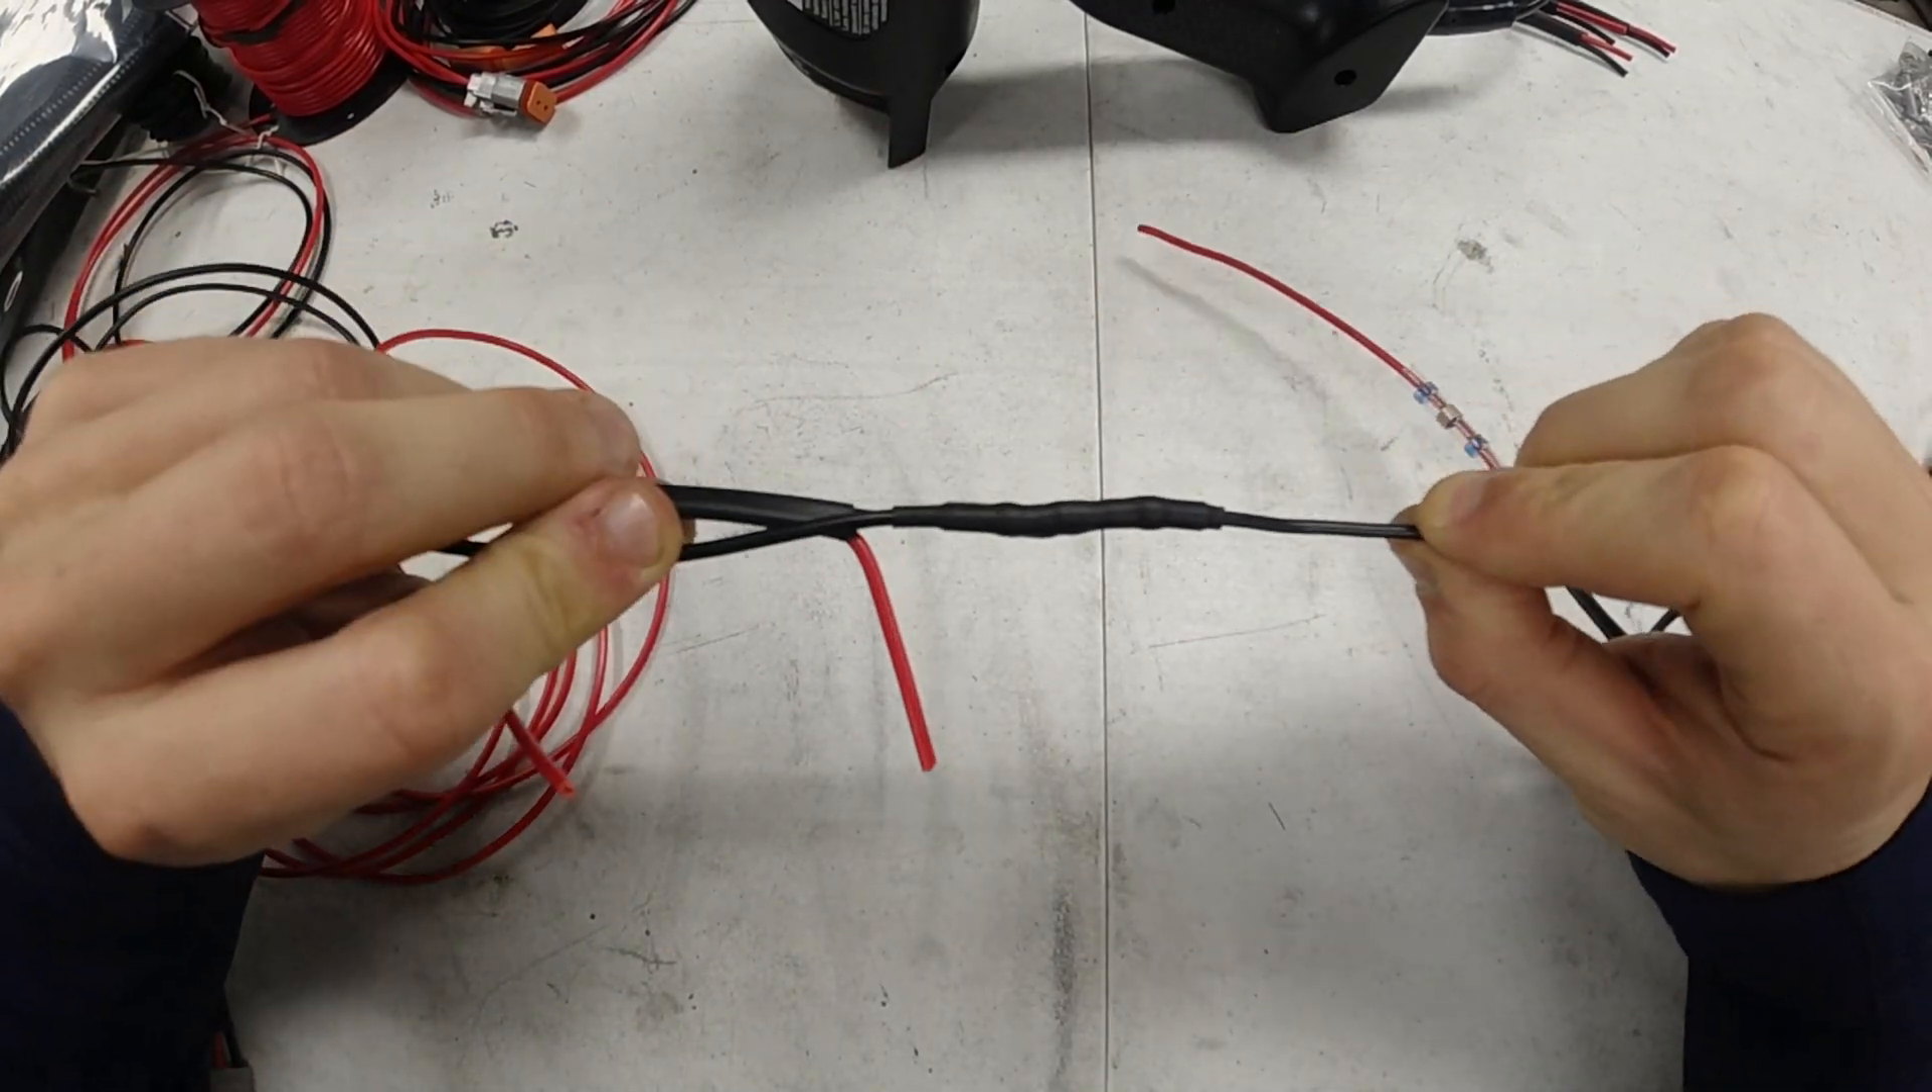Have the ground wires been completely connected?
Yes.